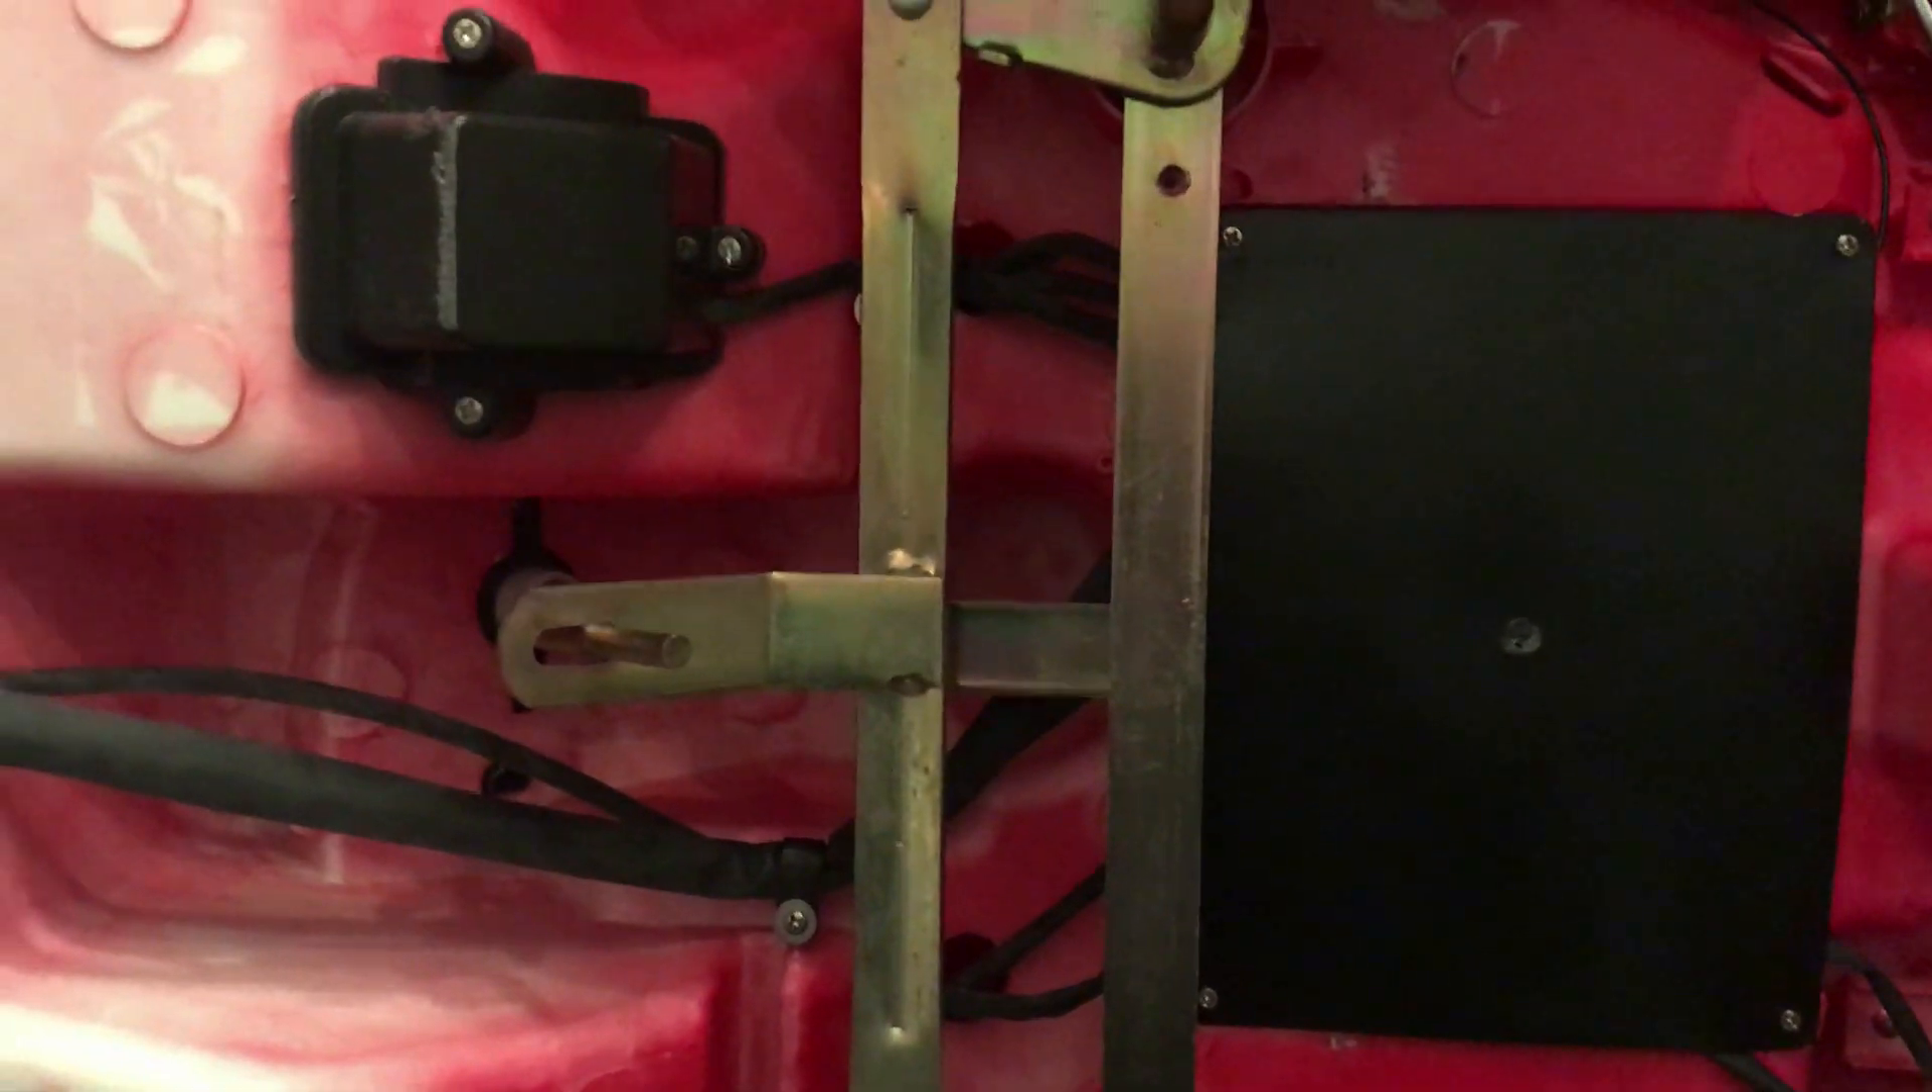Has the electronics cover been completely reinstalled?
Yes.